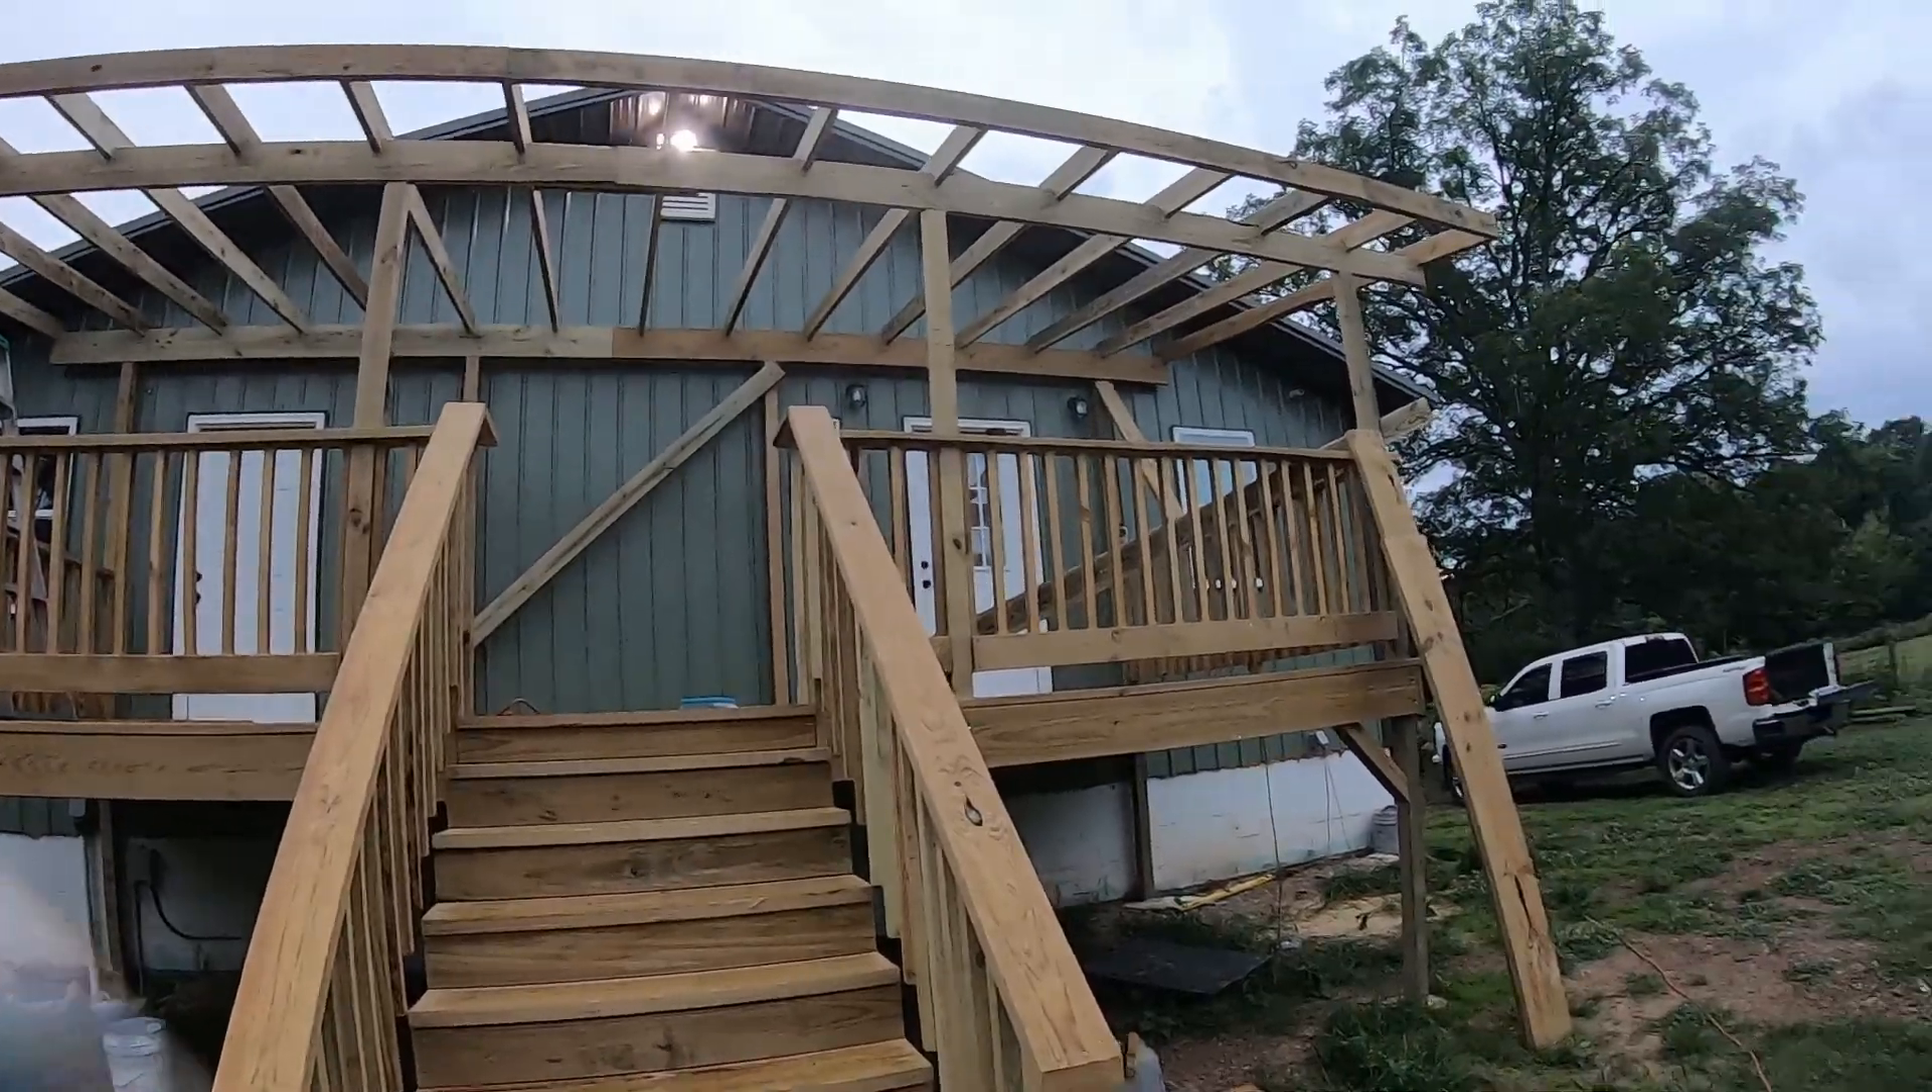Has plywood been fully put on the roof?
No.